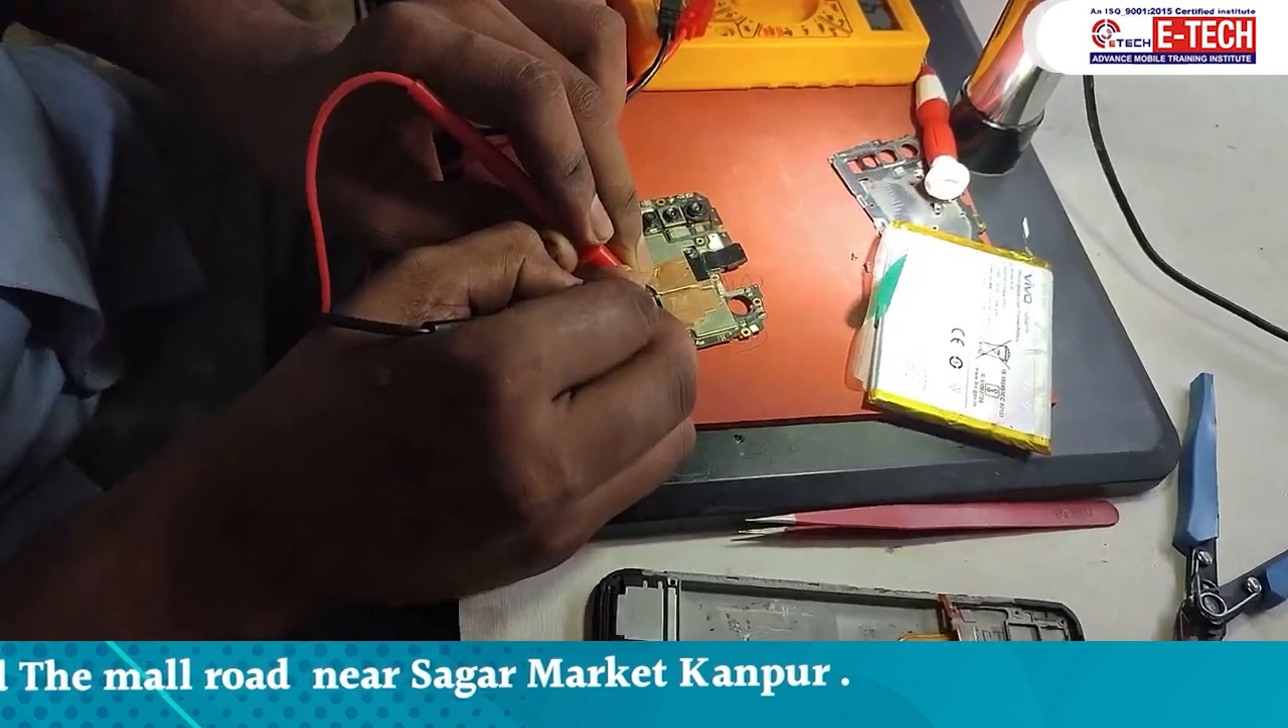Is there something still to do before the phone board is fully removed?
No.